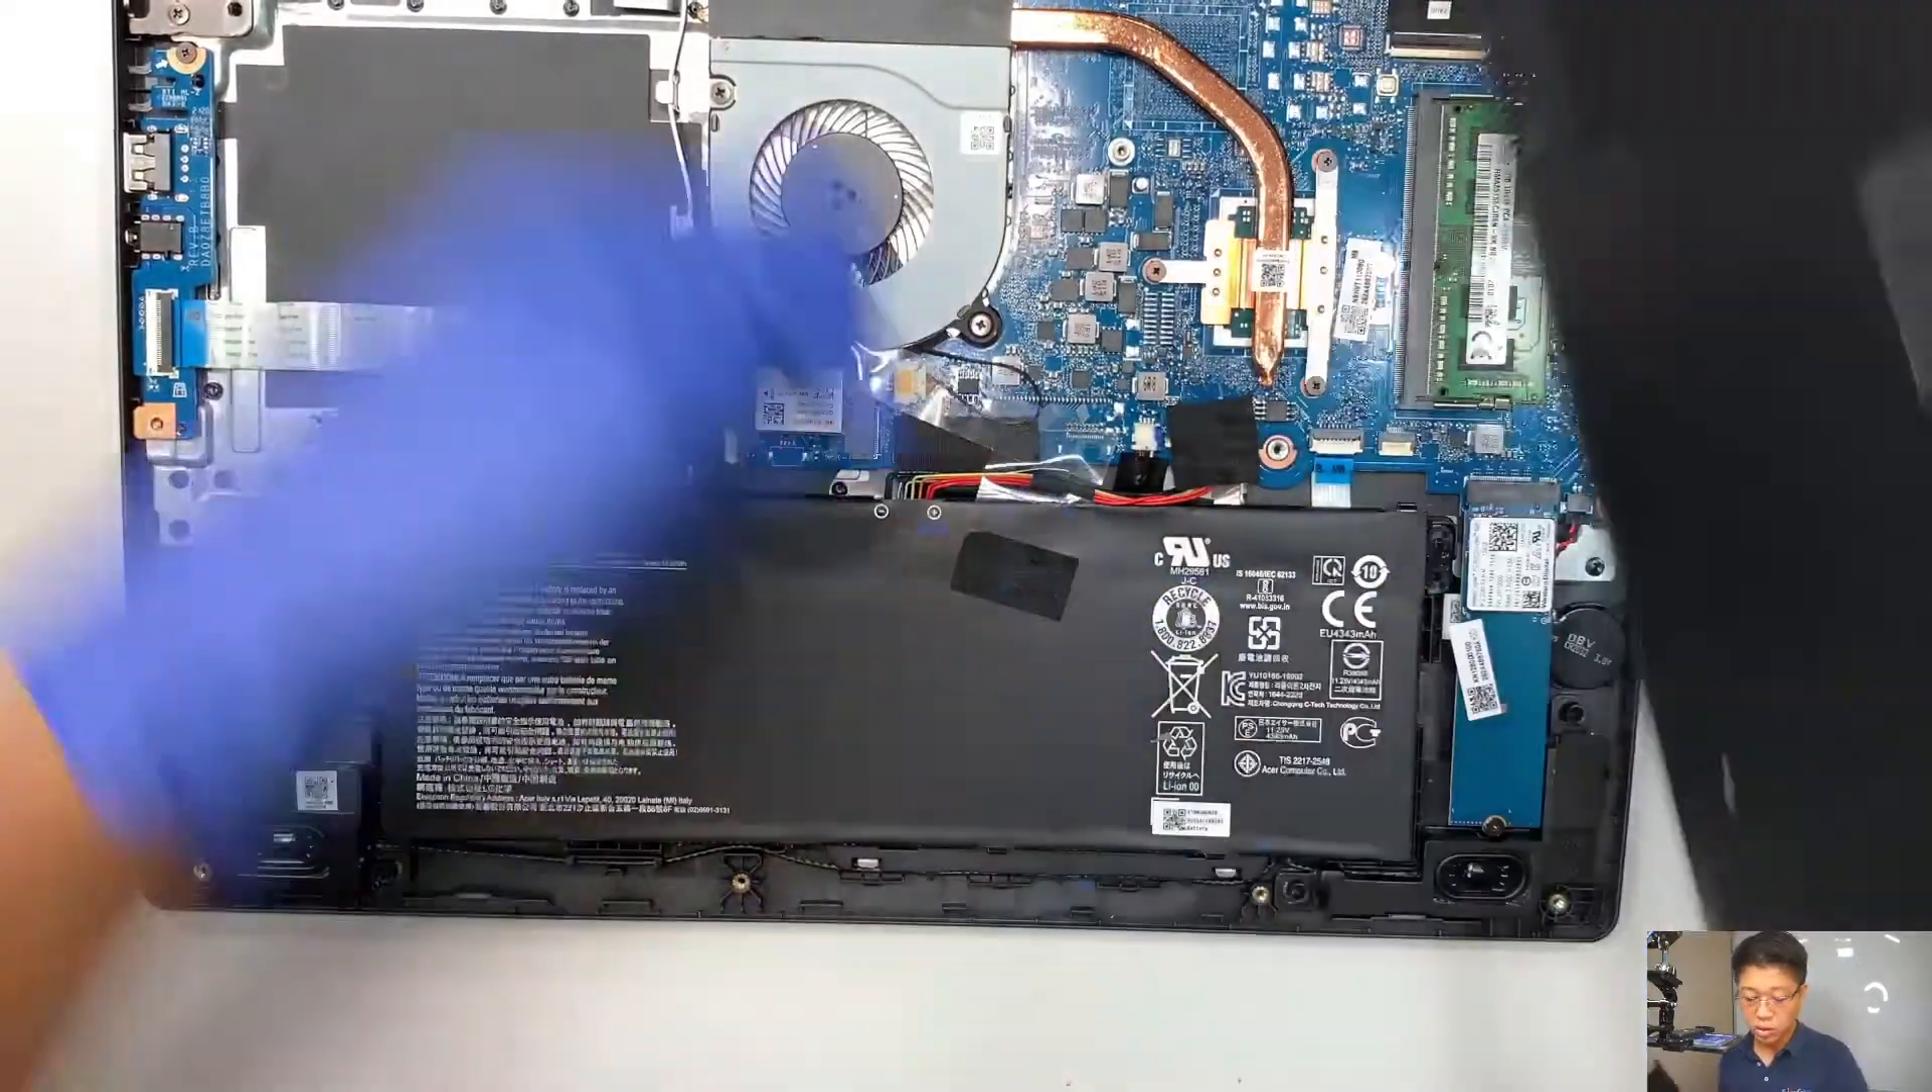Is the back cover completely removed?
Yes.